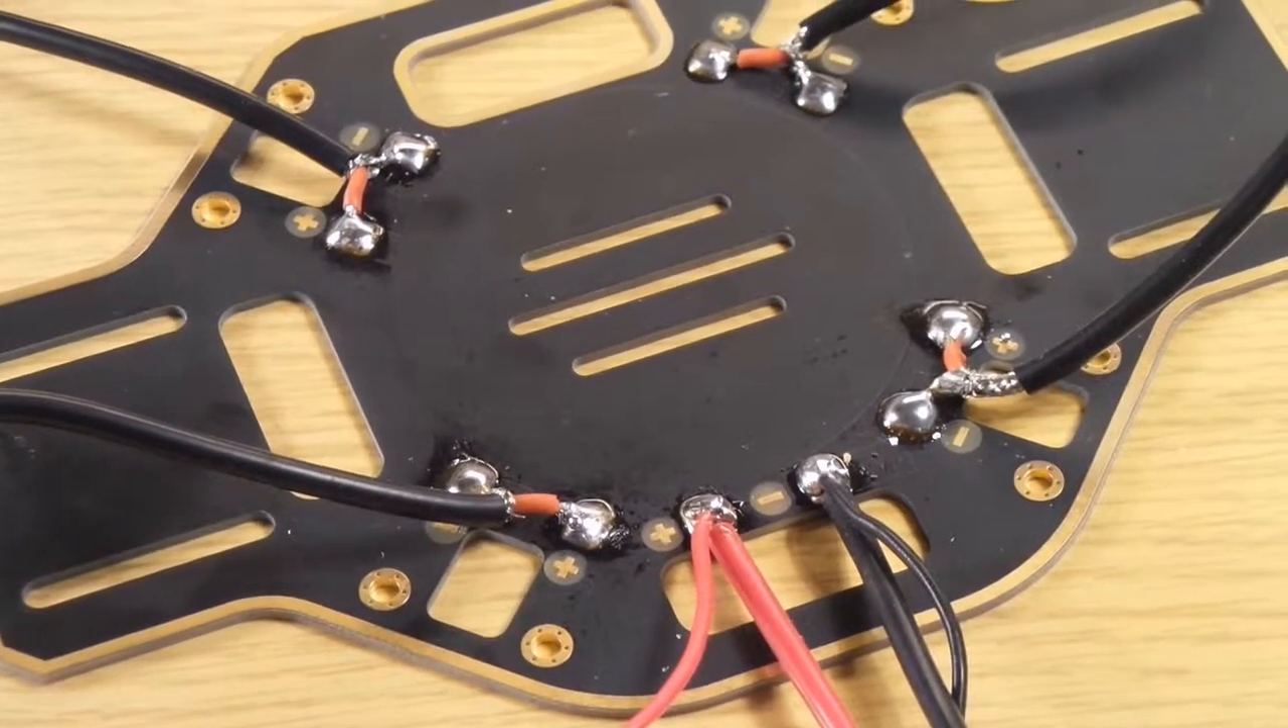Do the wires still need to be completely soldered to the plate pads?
No.